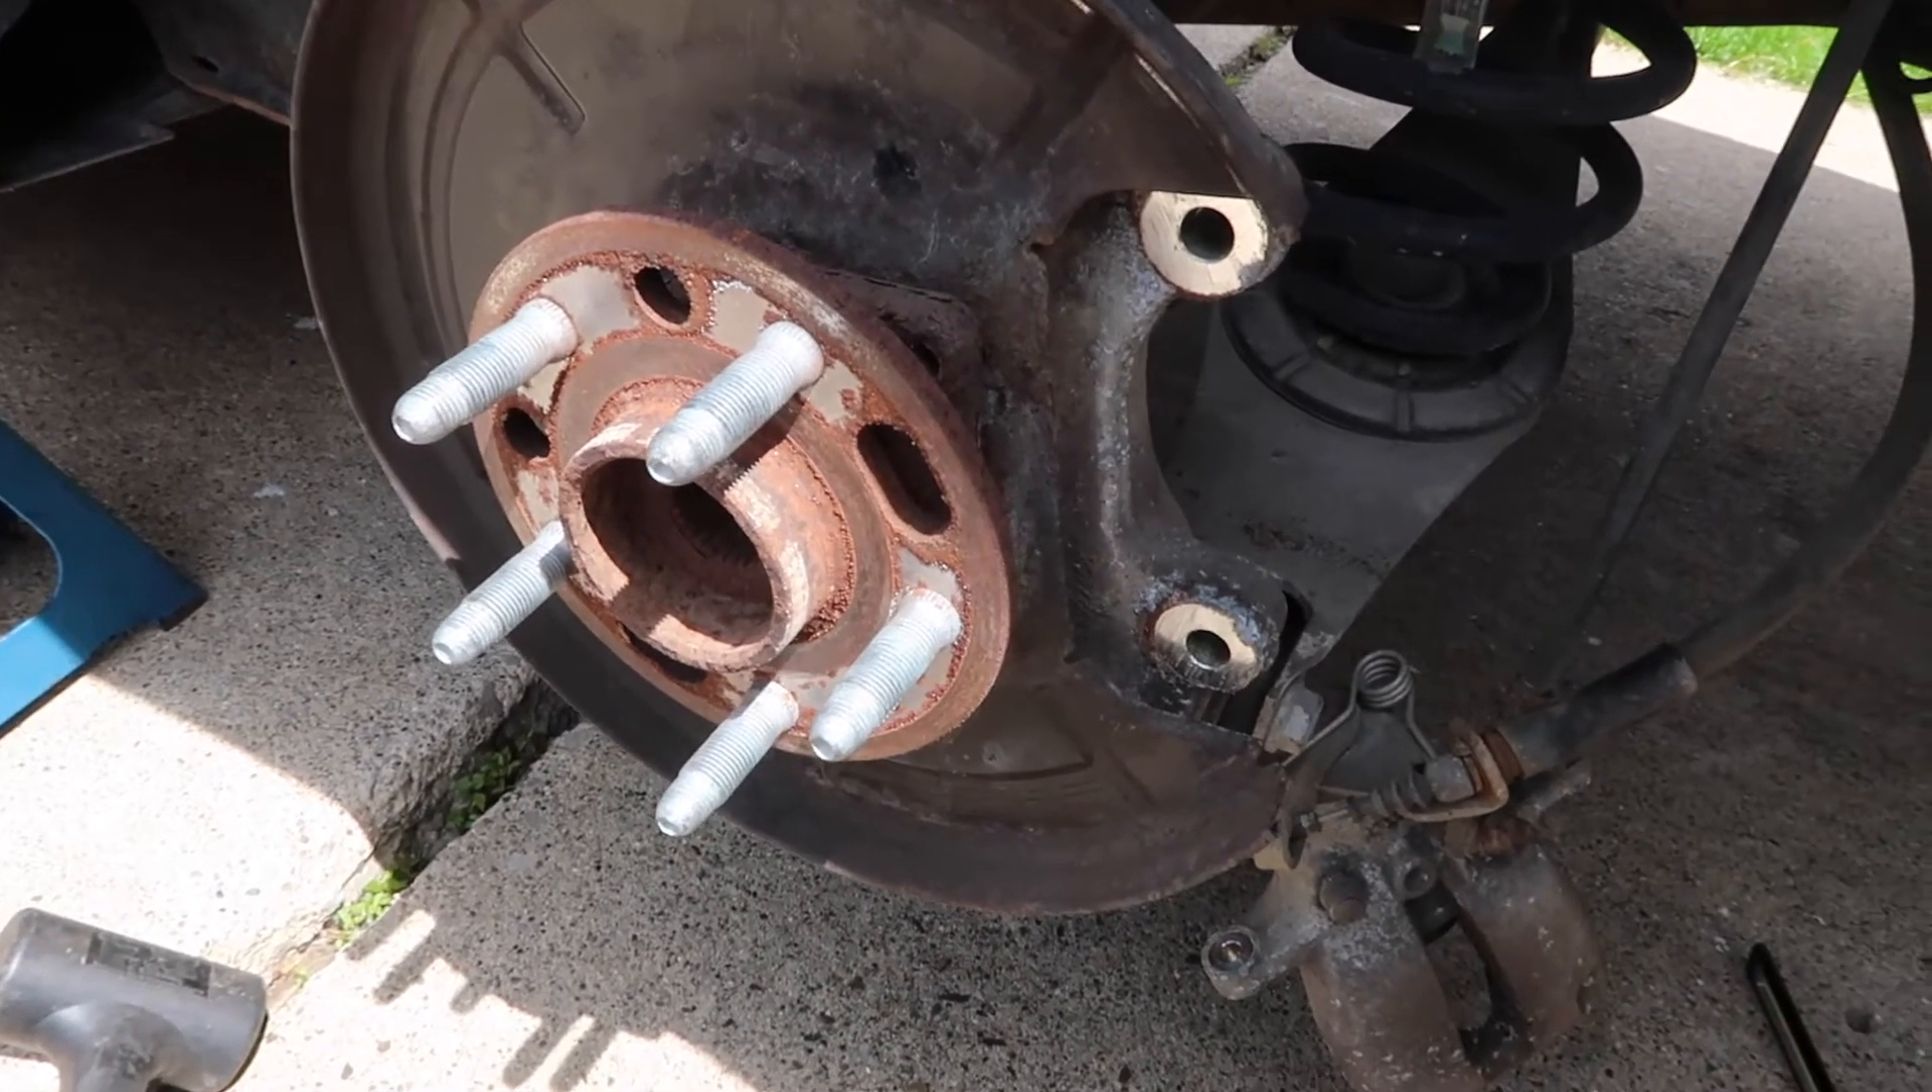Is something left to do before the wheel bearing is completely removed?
Yes.